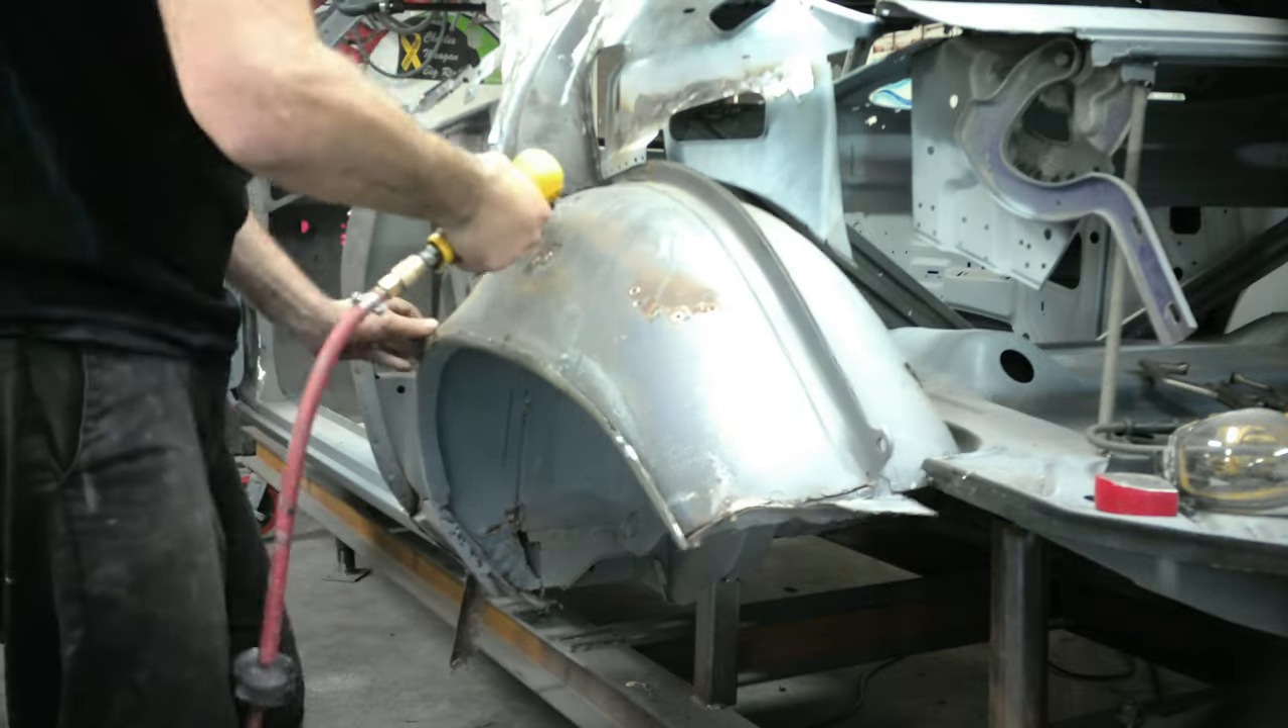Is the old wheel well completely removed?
No.